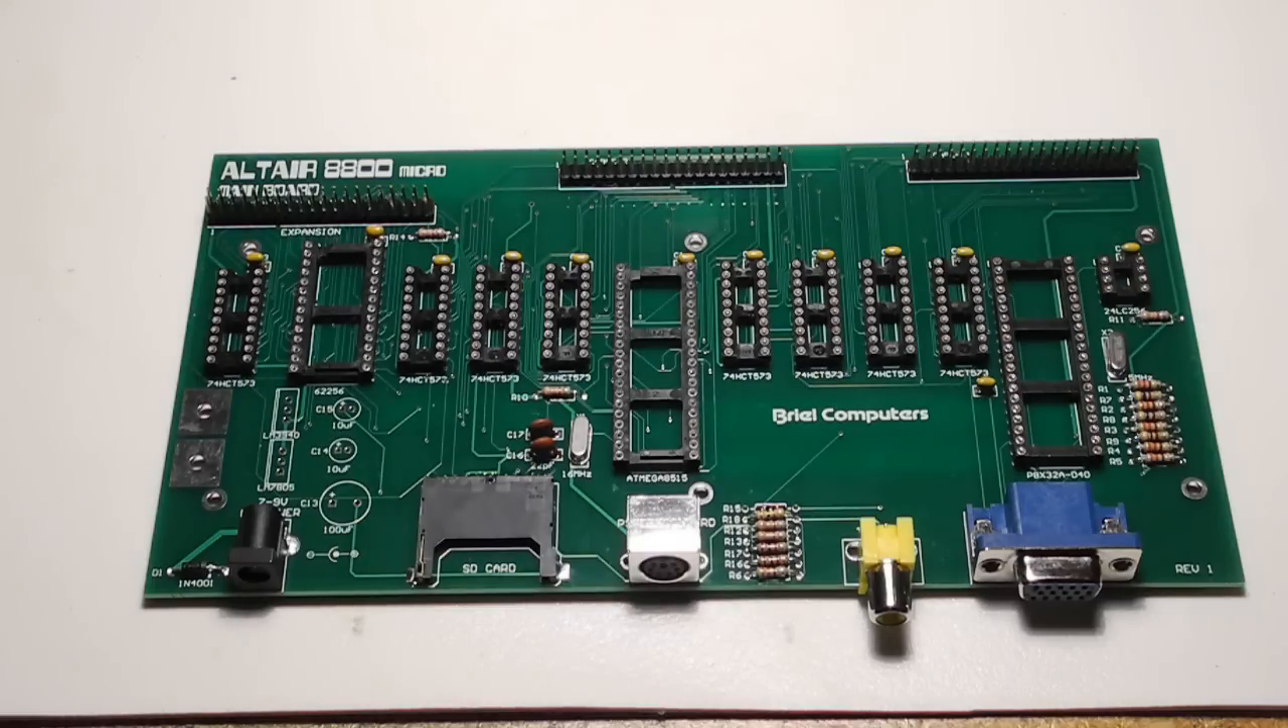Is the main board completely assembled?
No.